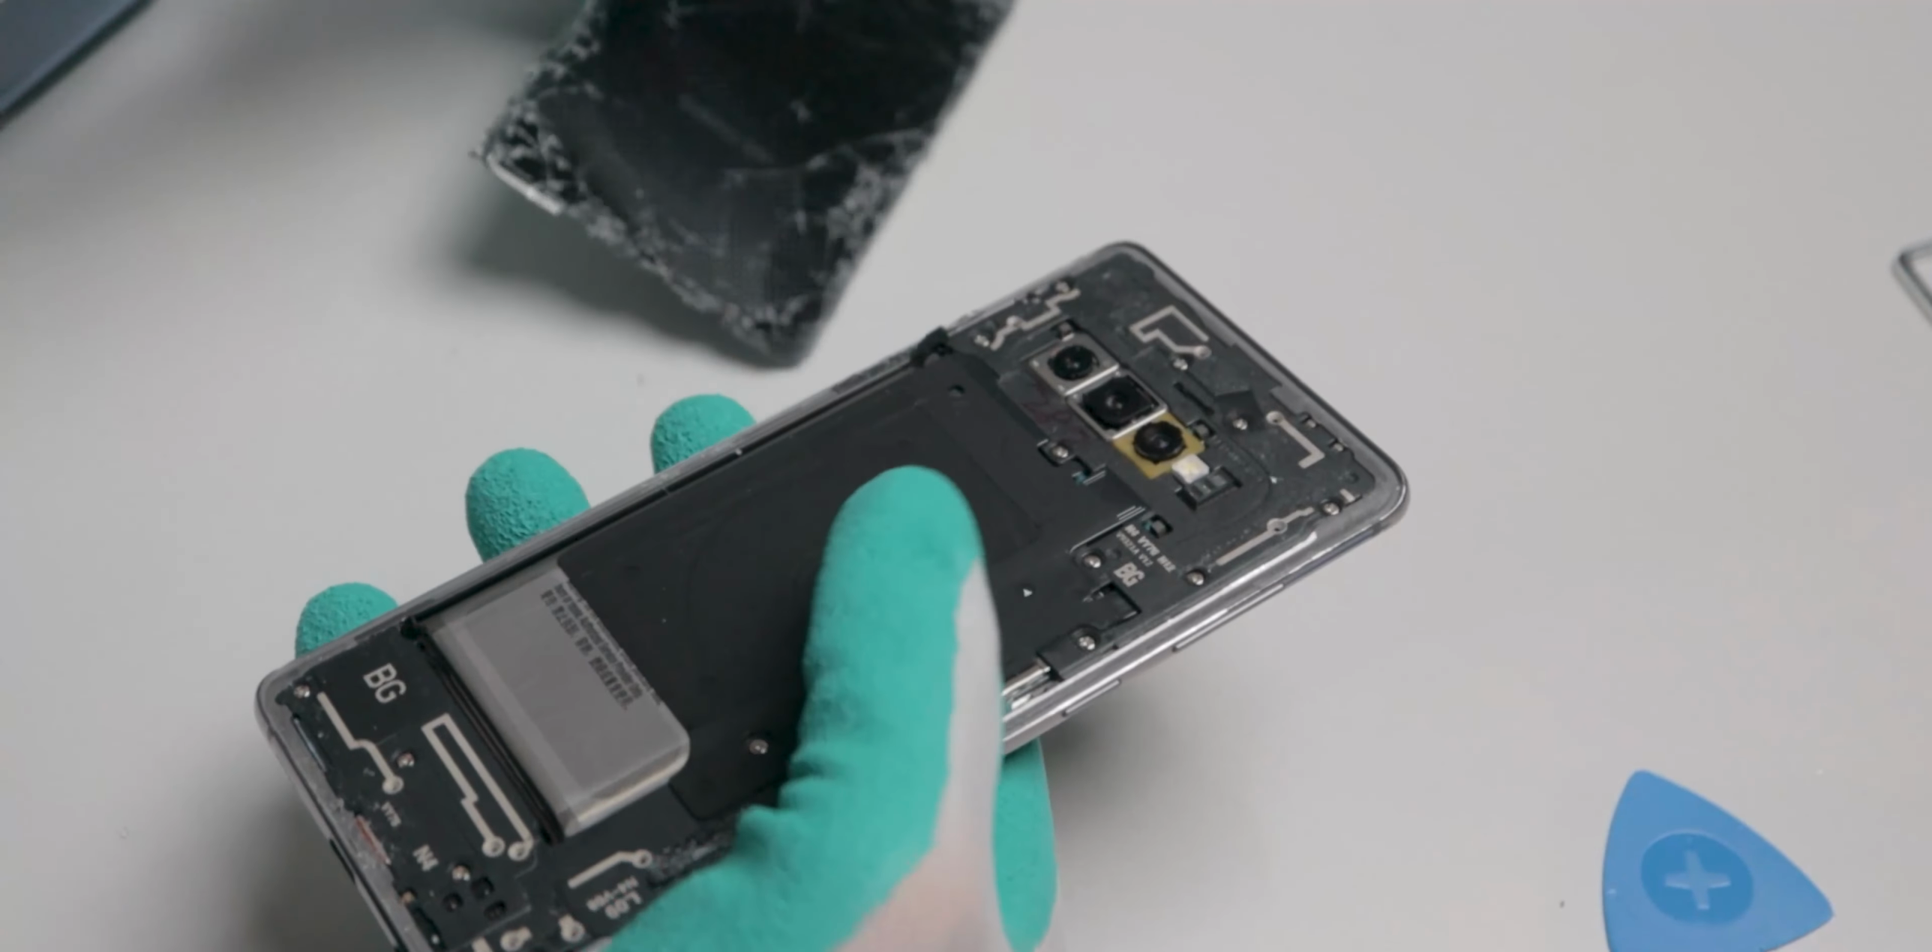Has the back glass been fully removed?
Yes.